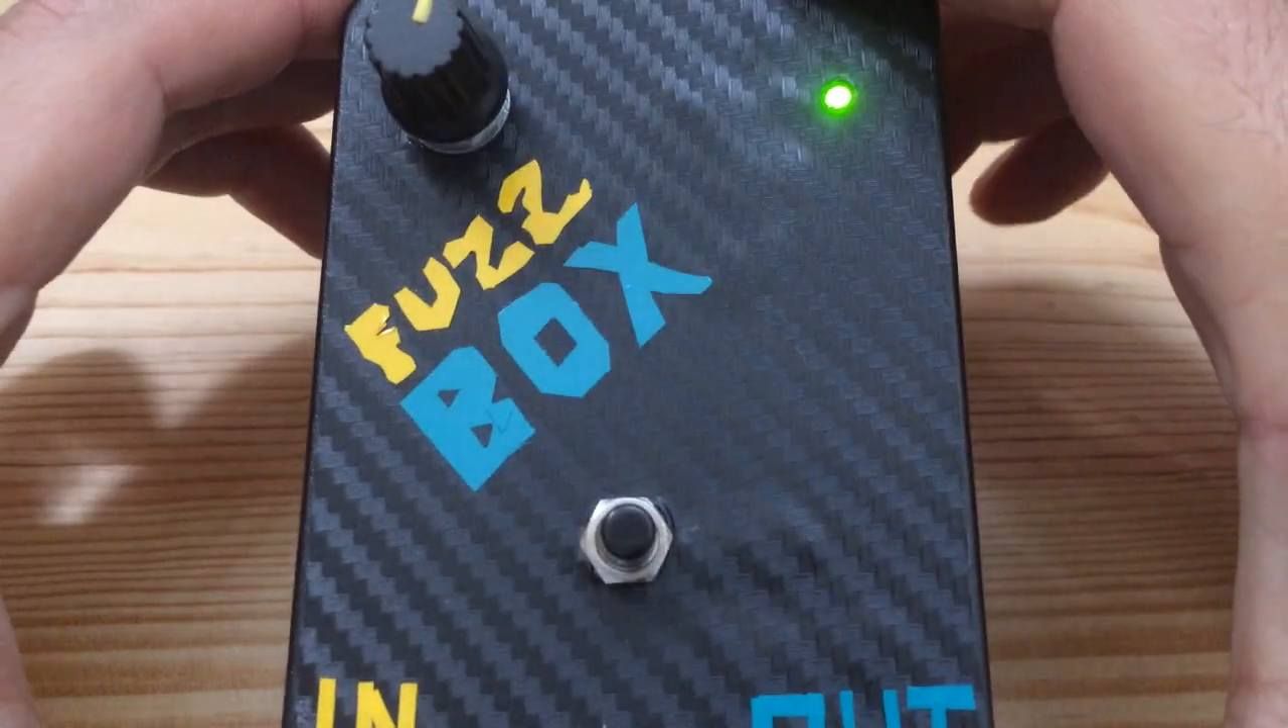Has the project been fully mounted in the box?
Yes.